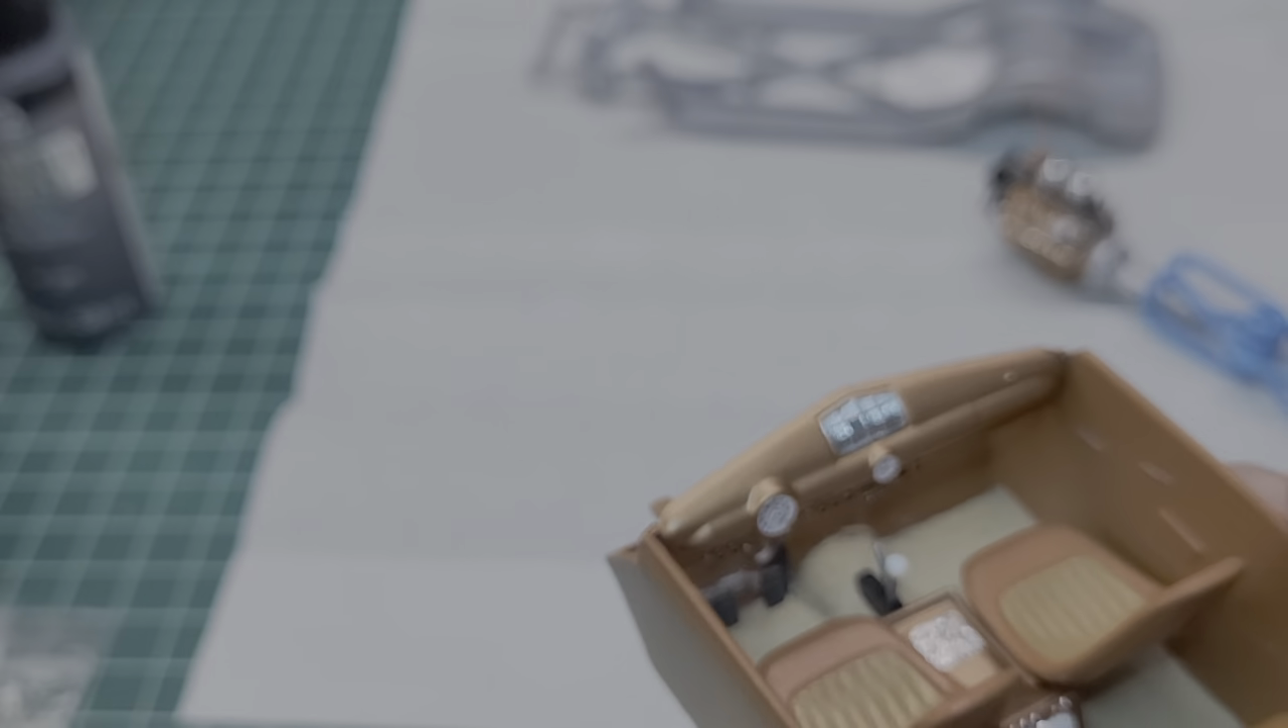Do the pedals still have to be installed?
No.